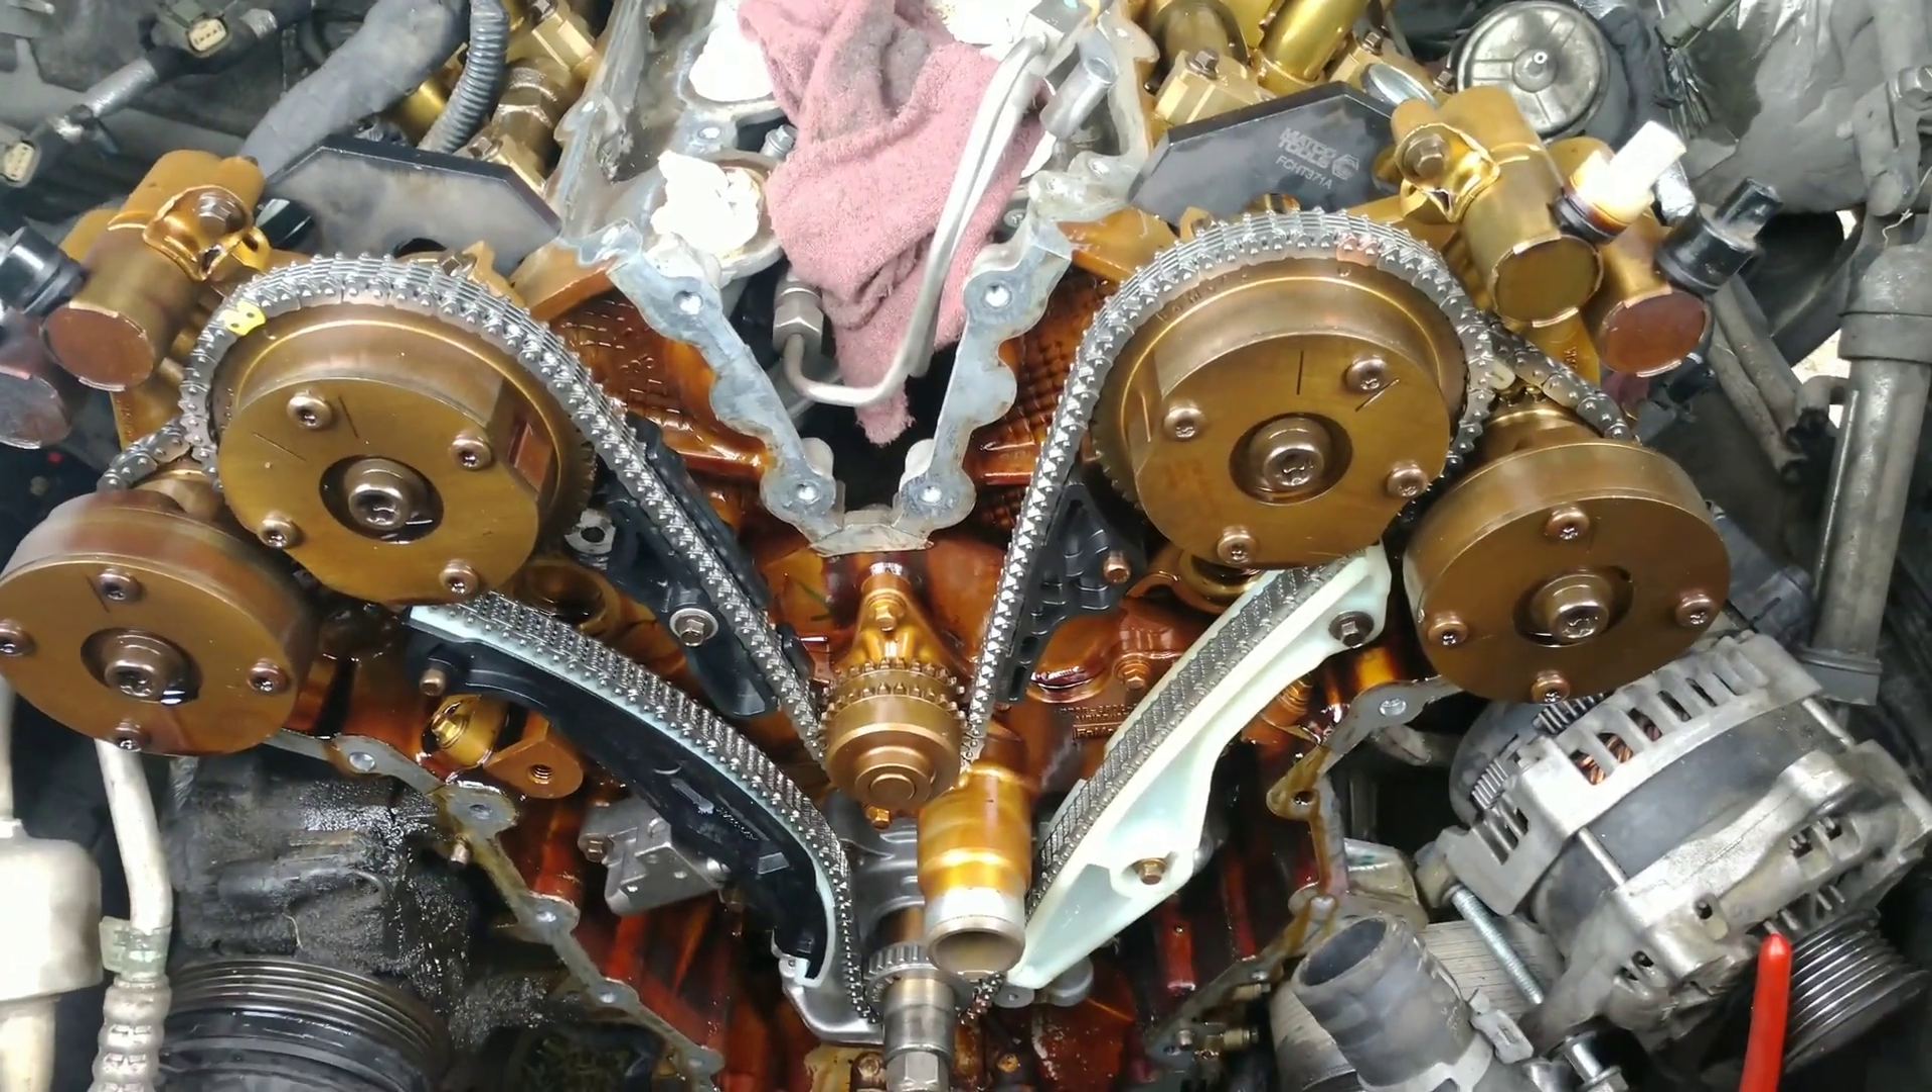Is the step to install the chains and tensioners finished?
Yes.